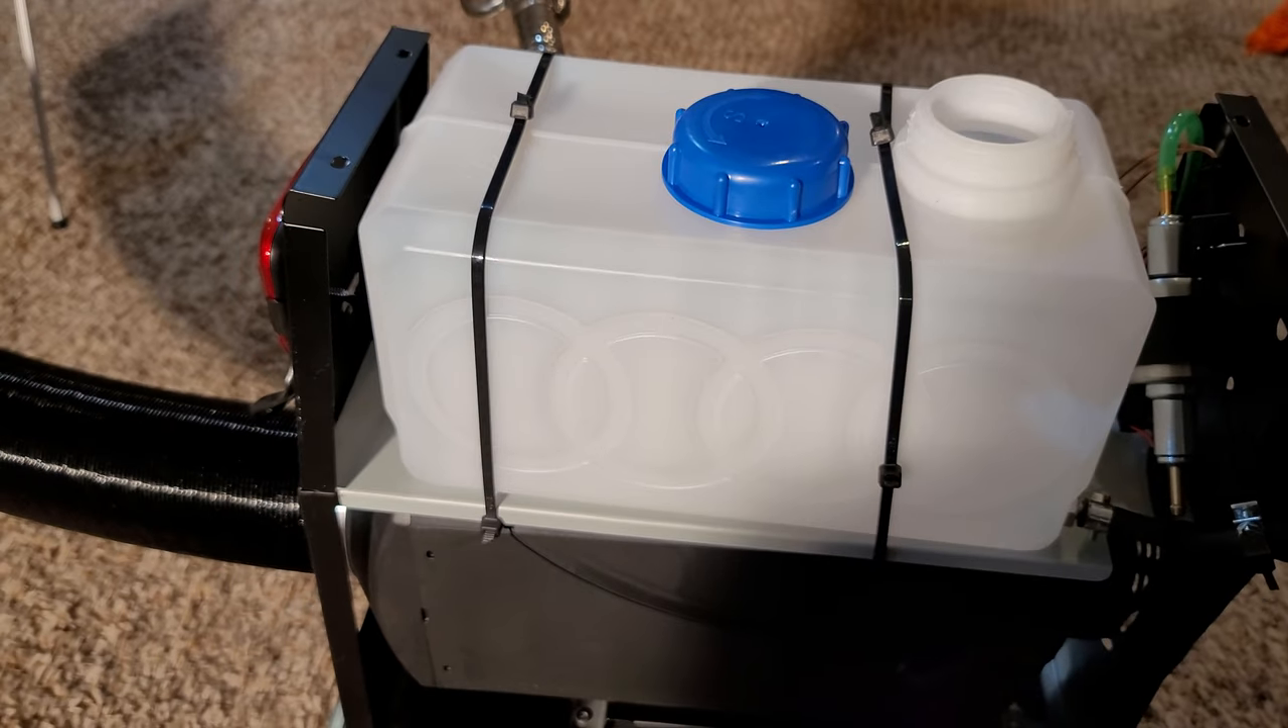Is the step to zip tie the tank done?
Yes.